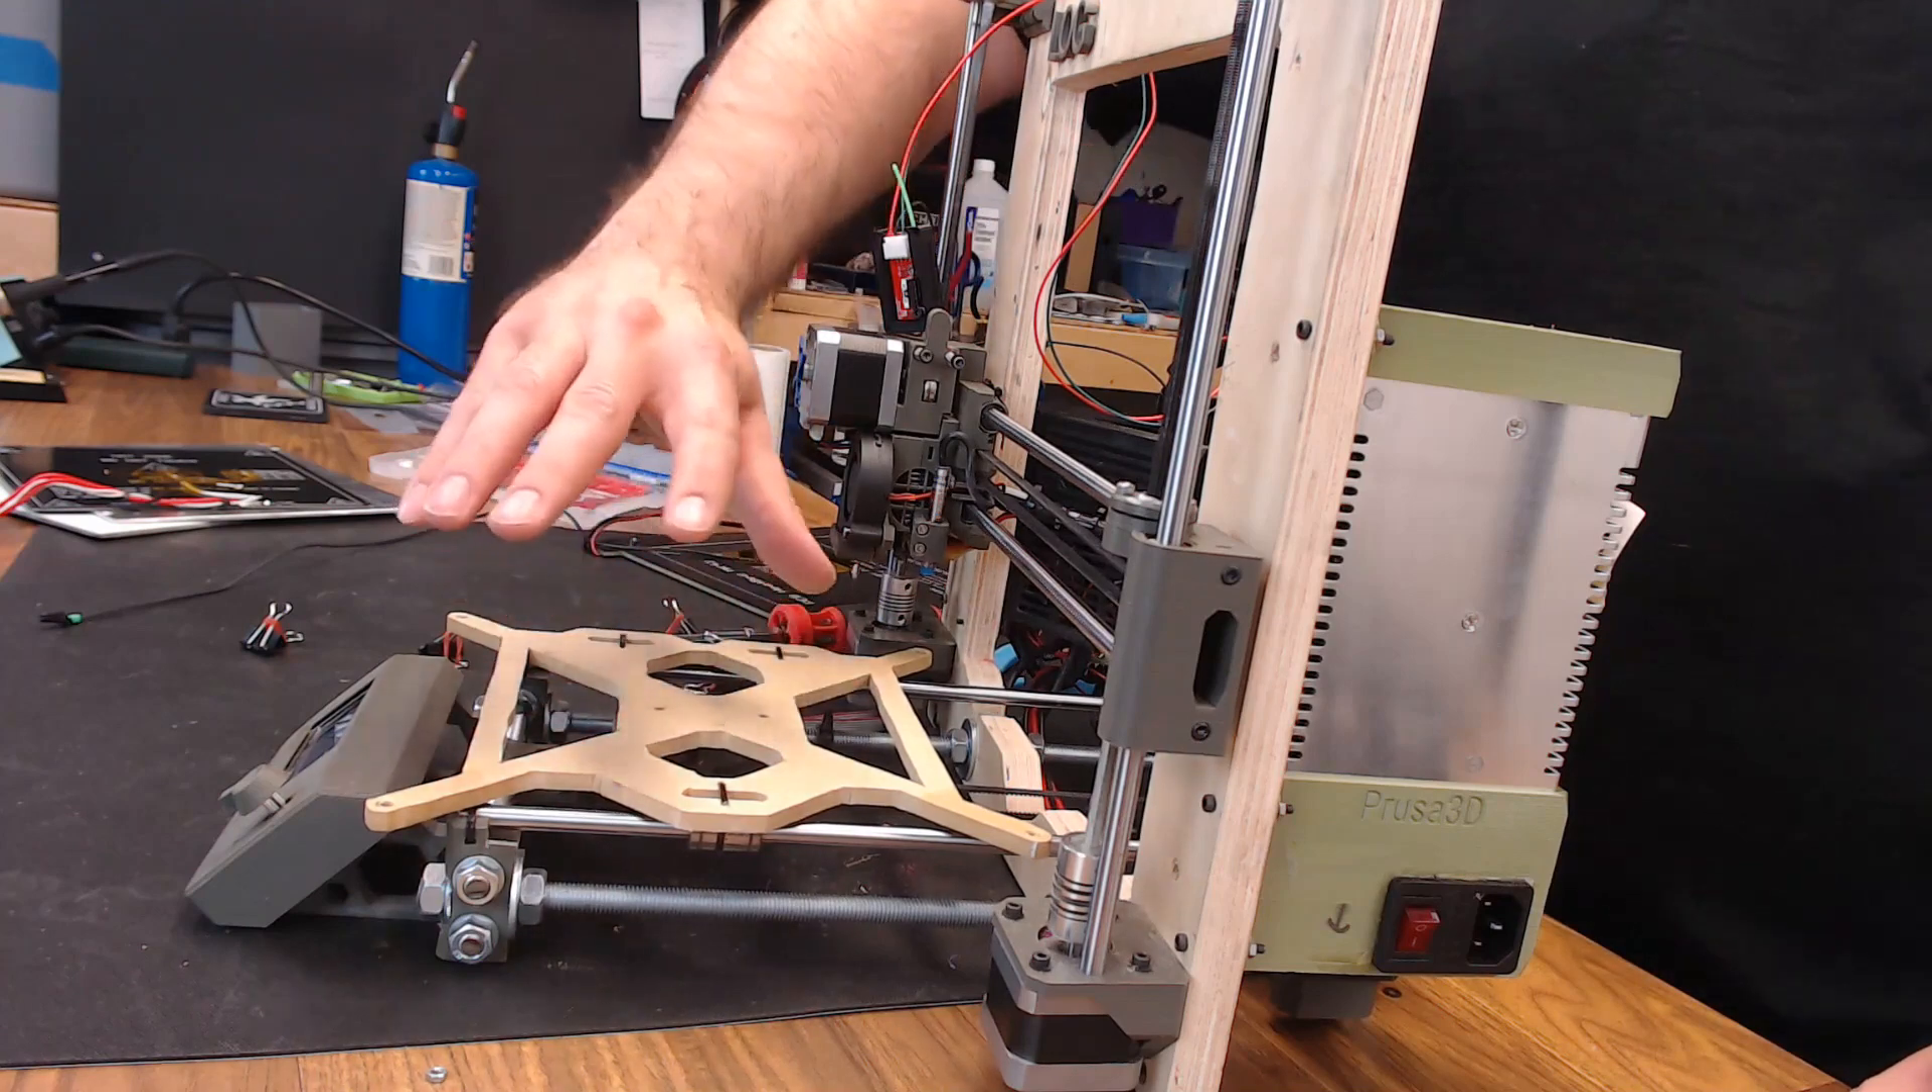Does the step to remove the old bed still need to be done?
No.